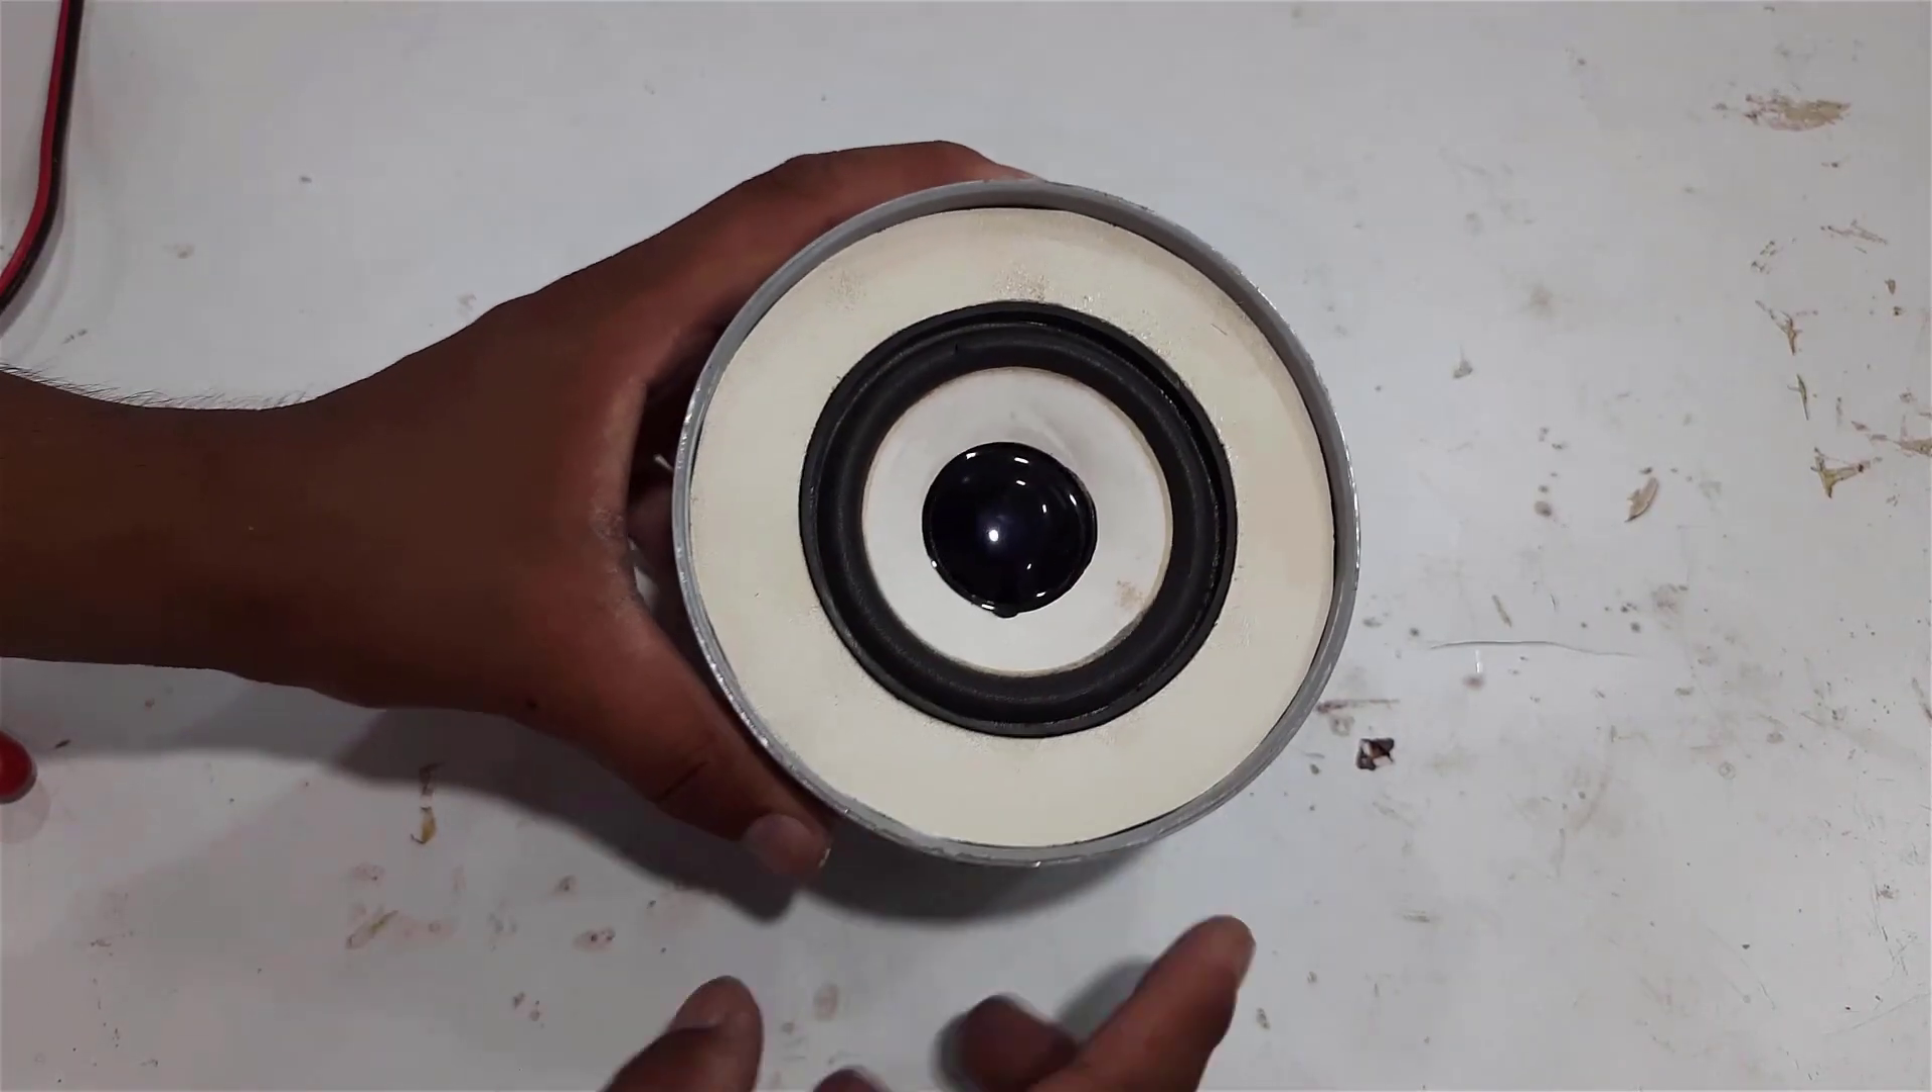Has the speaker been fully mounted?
Yes.